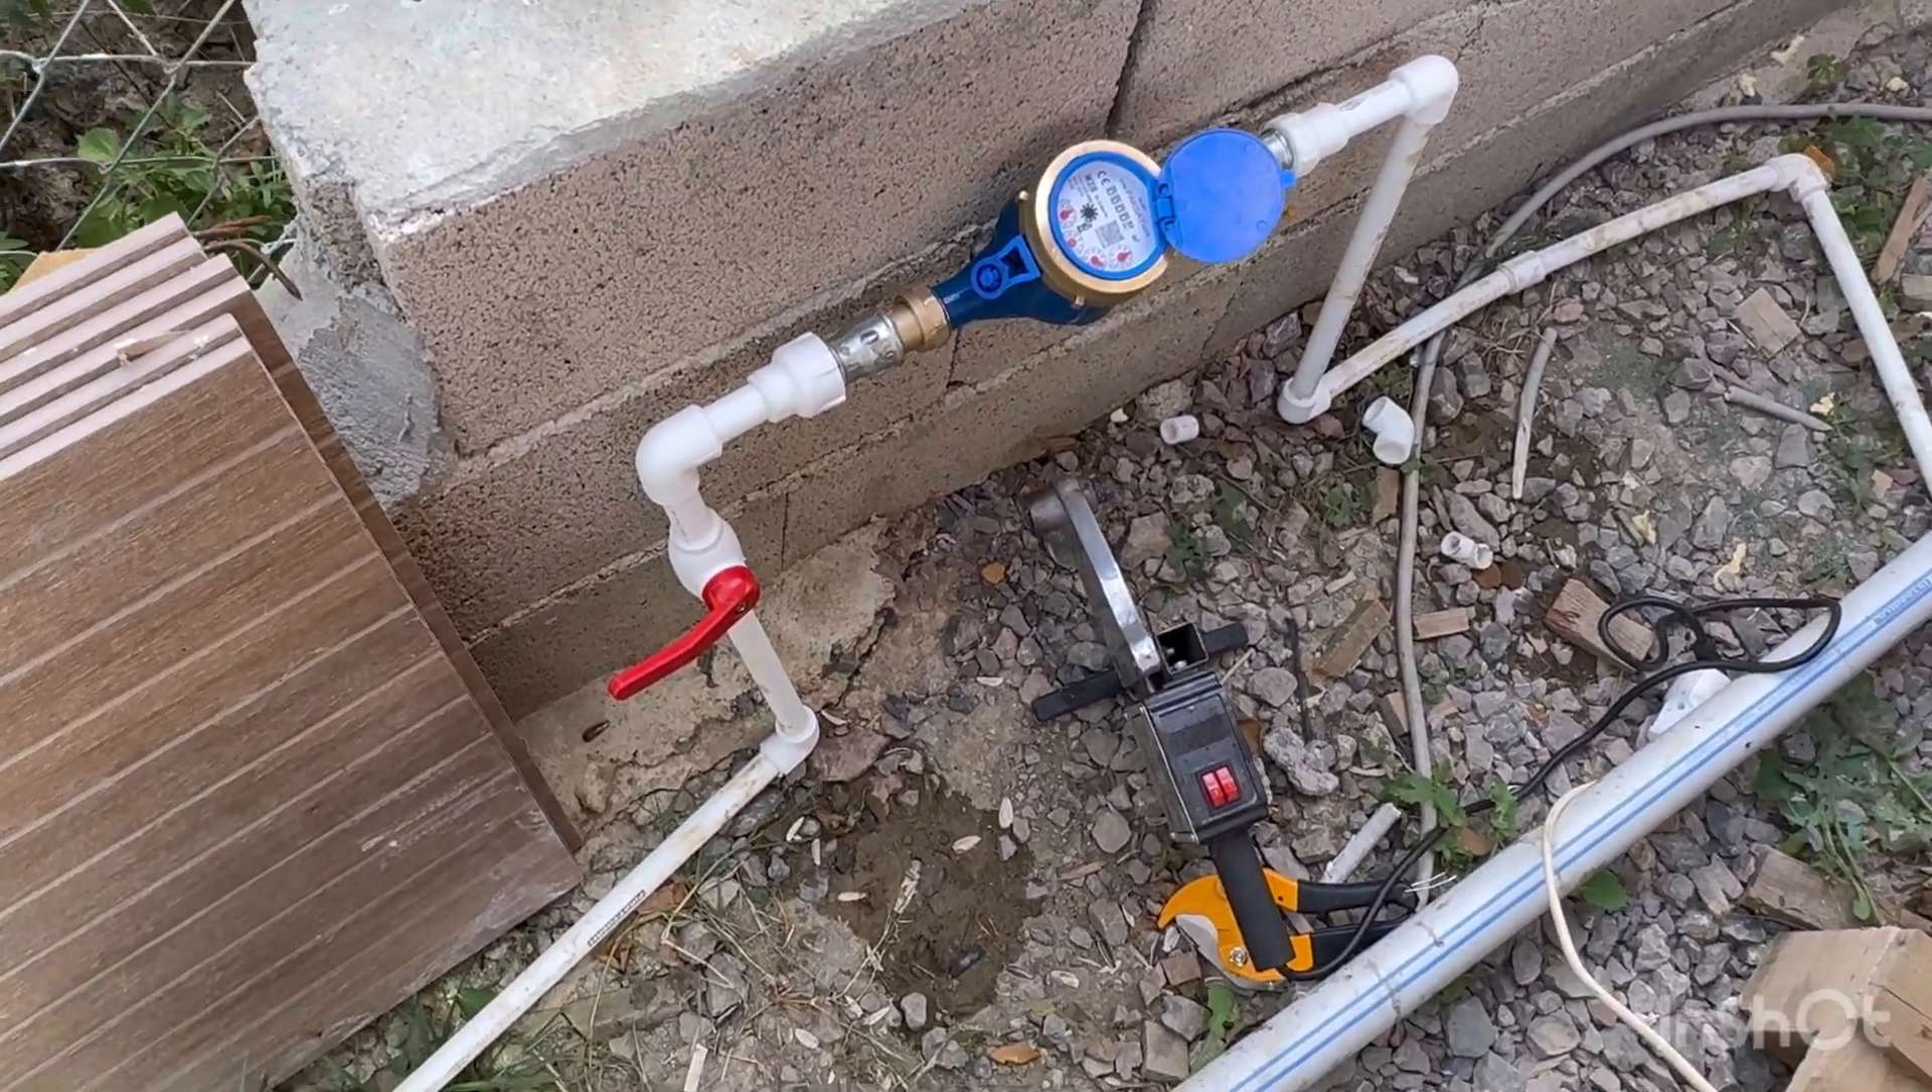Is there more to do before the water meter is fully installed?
No.